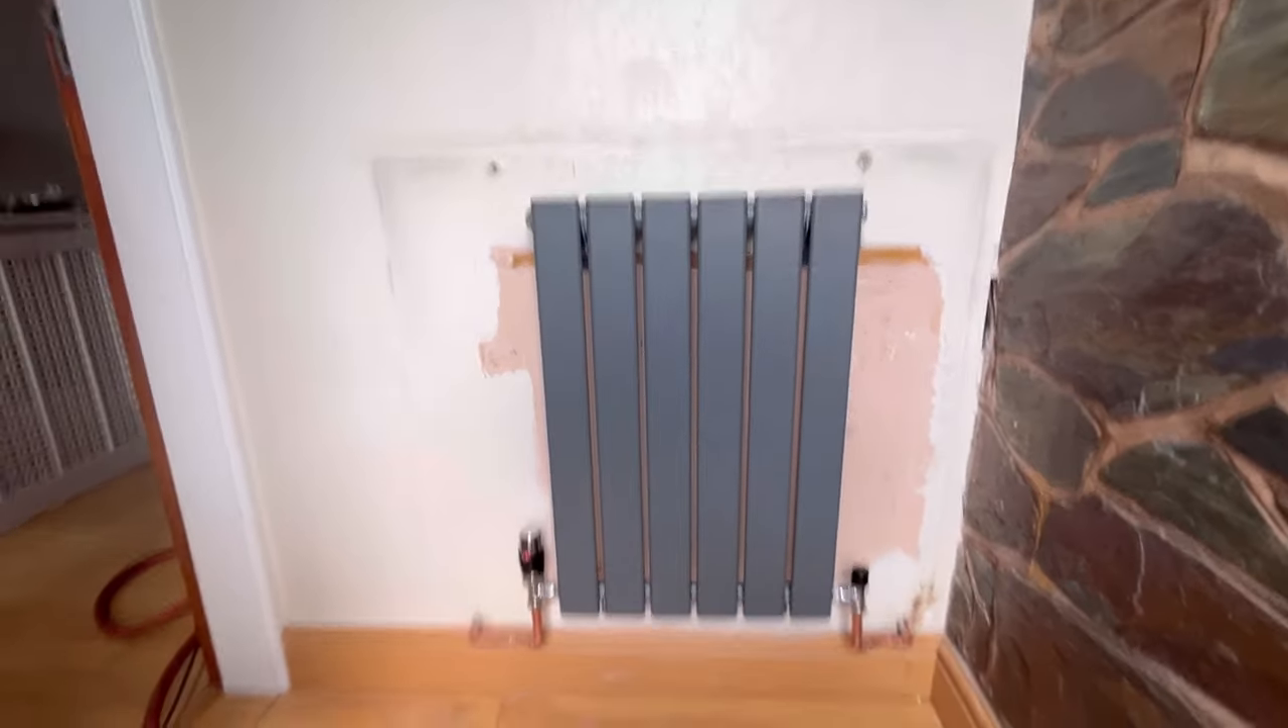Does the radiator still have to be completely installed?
No.